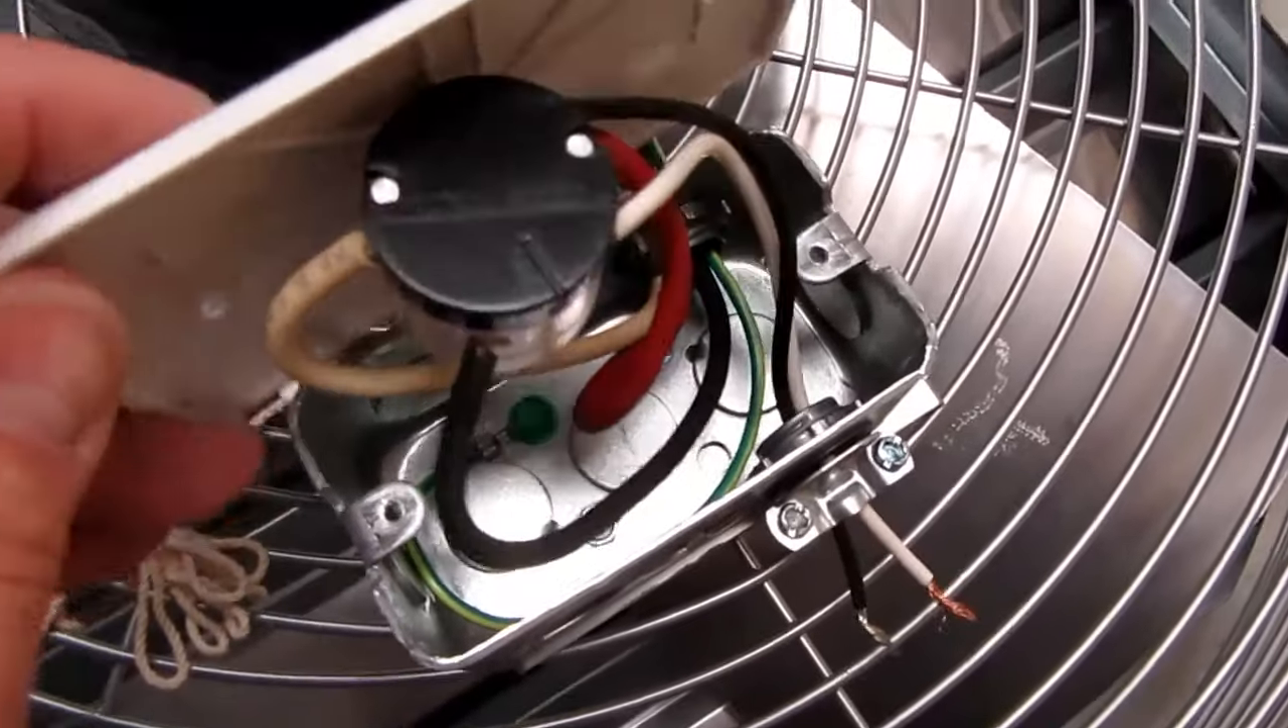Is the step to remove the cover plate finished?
Yes.